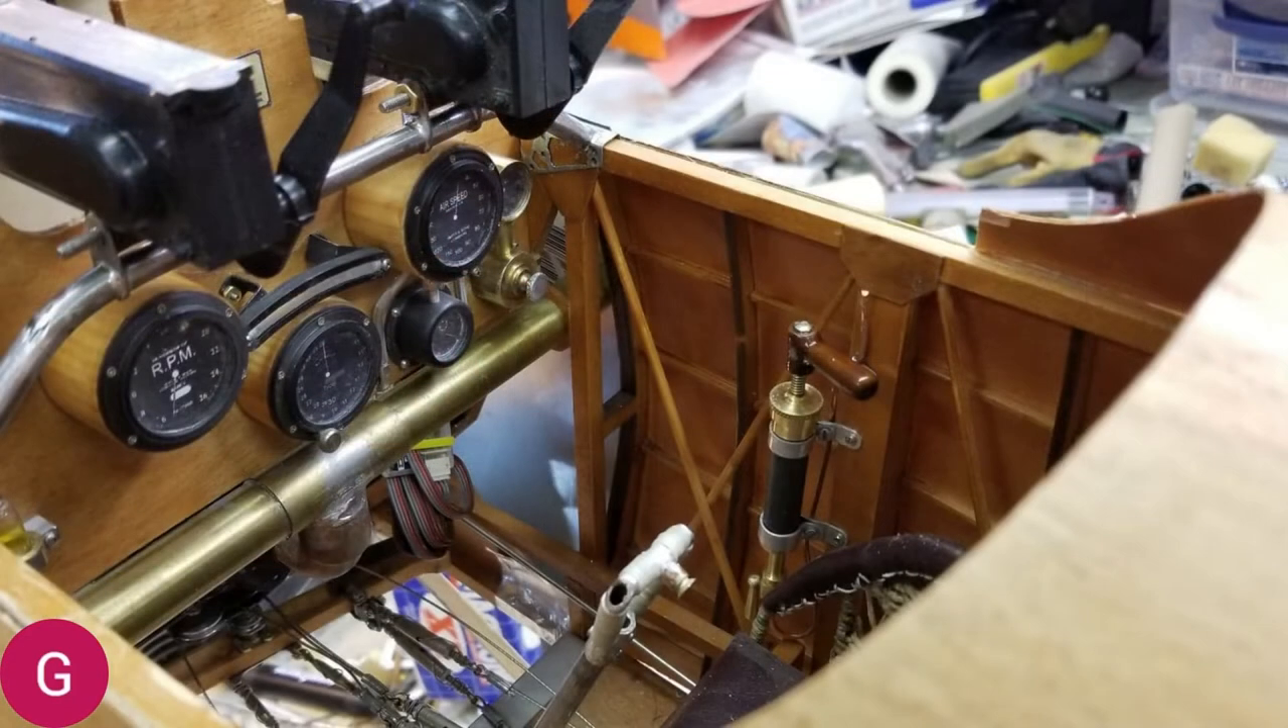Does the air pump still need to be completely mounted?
No.